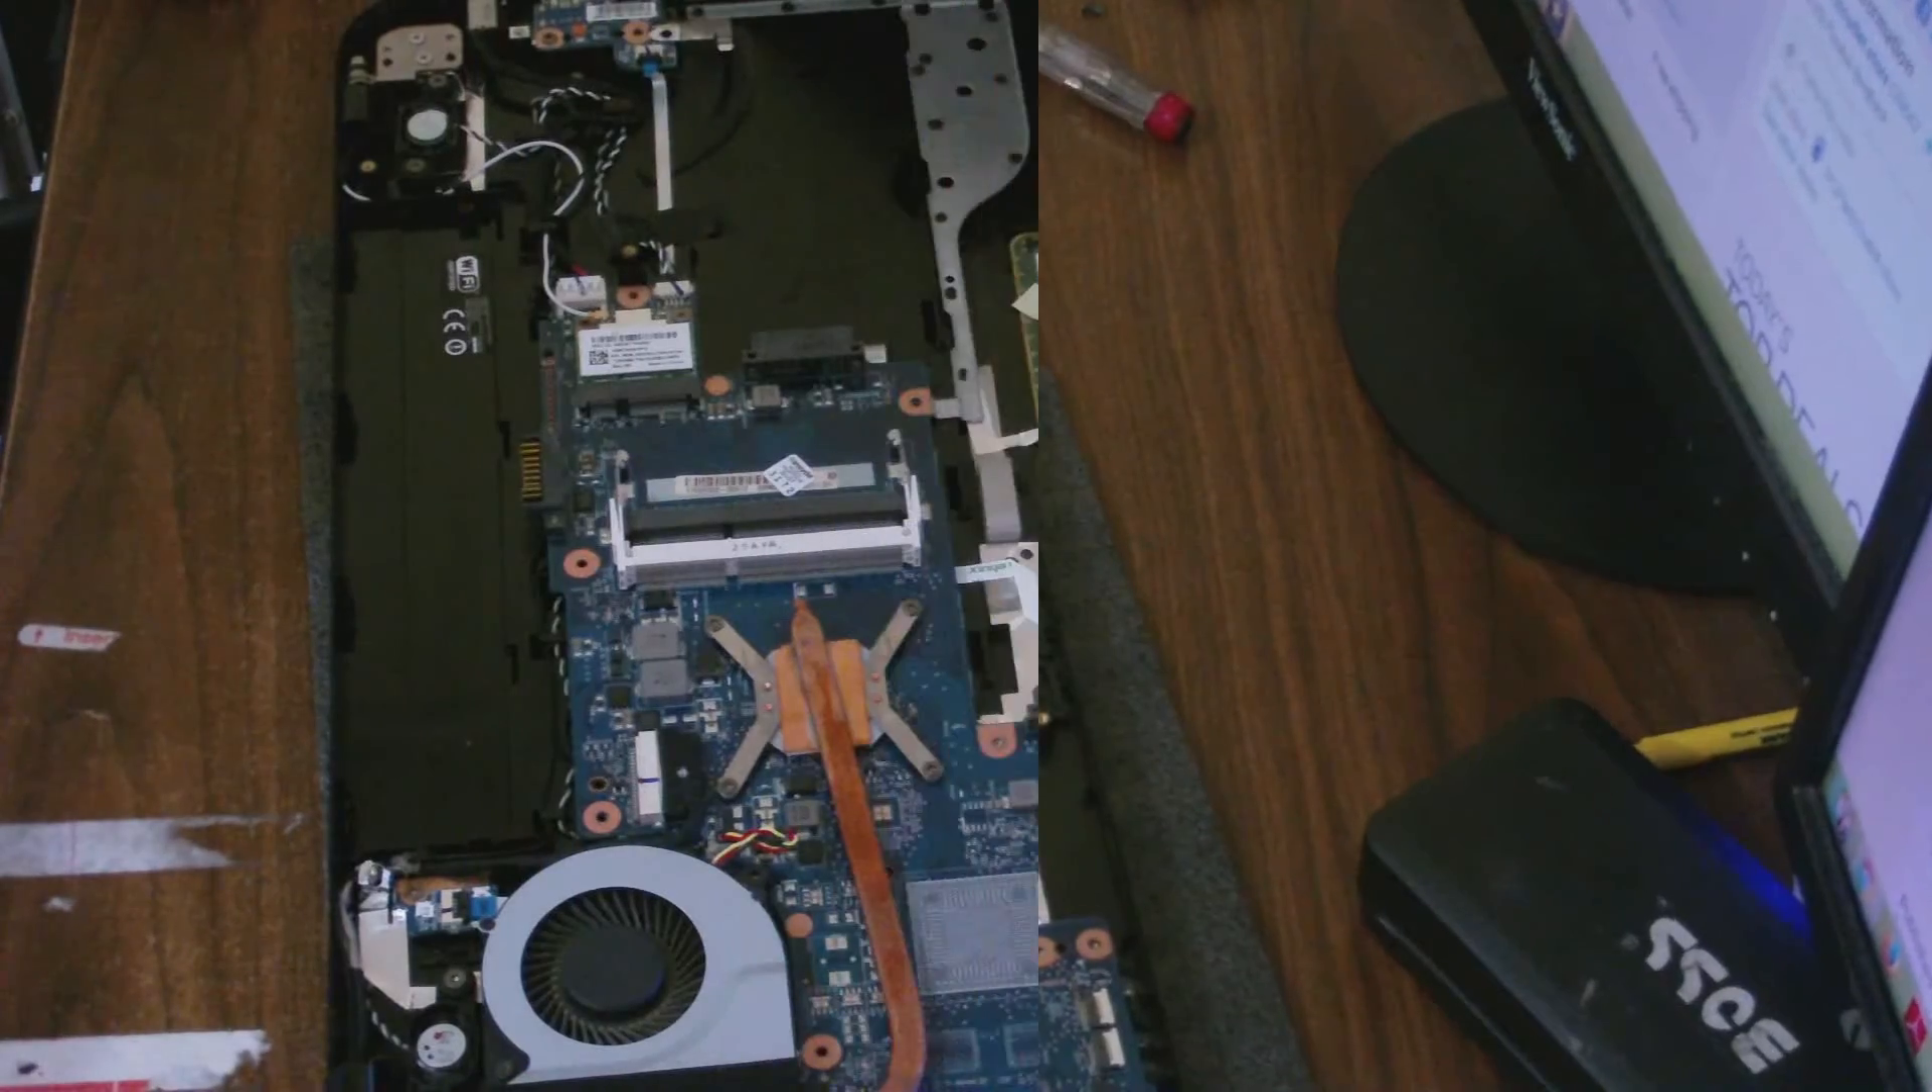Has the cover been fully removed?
Yes.